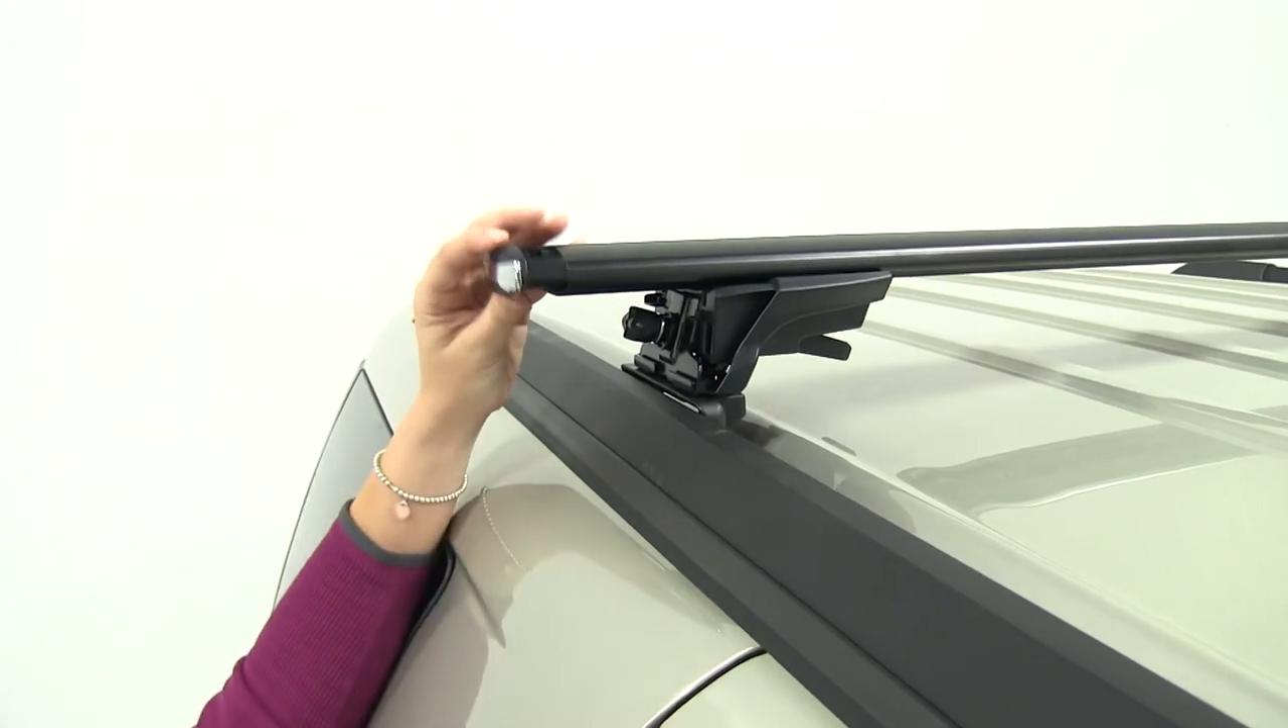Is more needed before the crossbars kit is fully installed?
Yes.